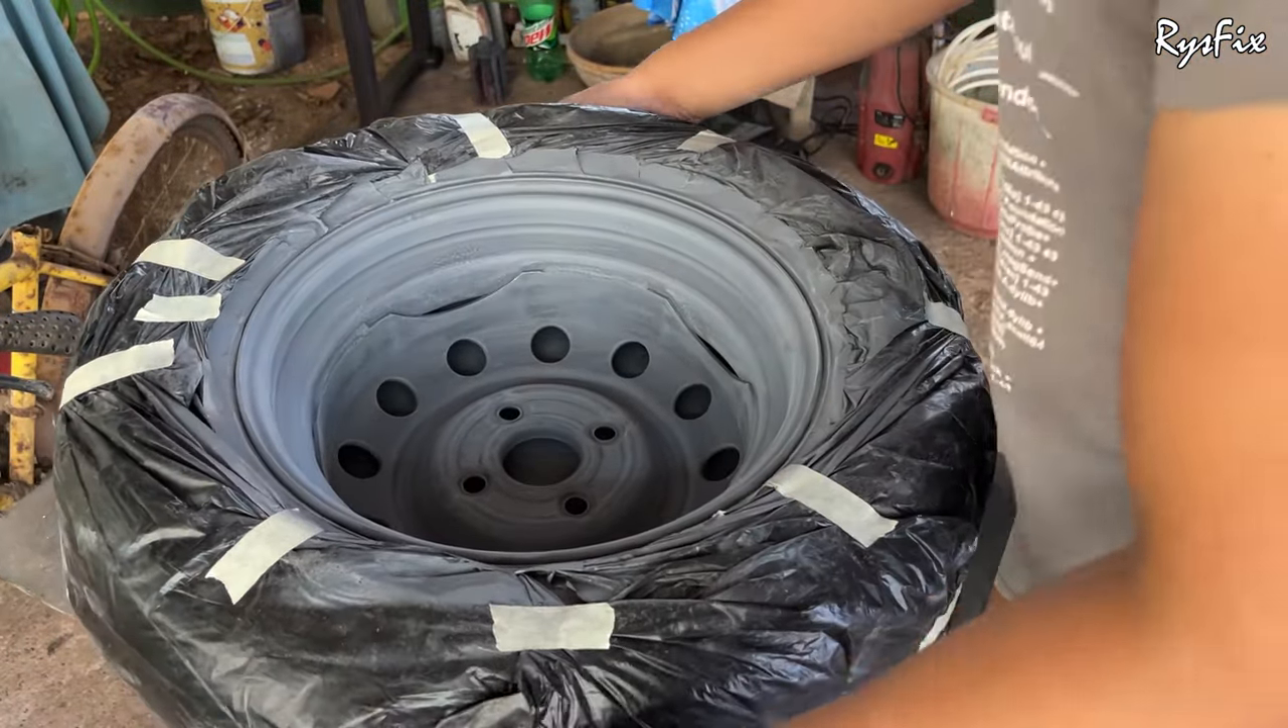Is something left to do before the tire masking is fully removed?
Yes.